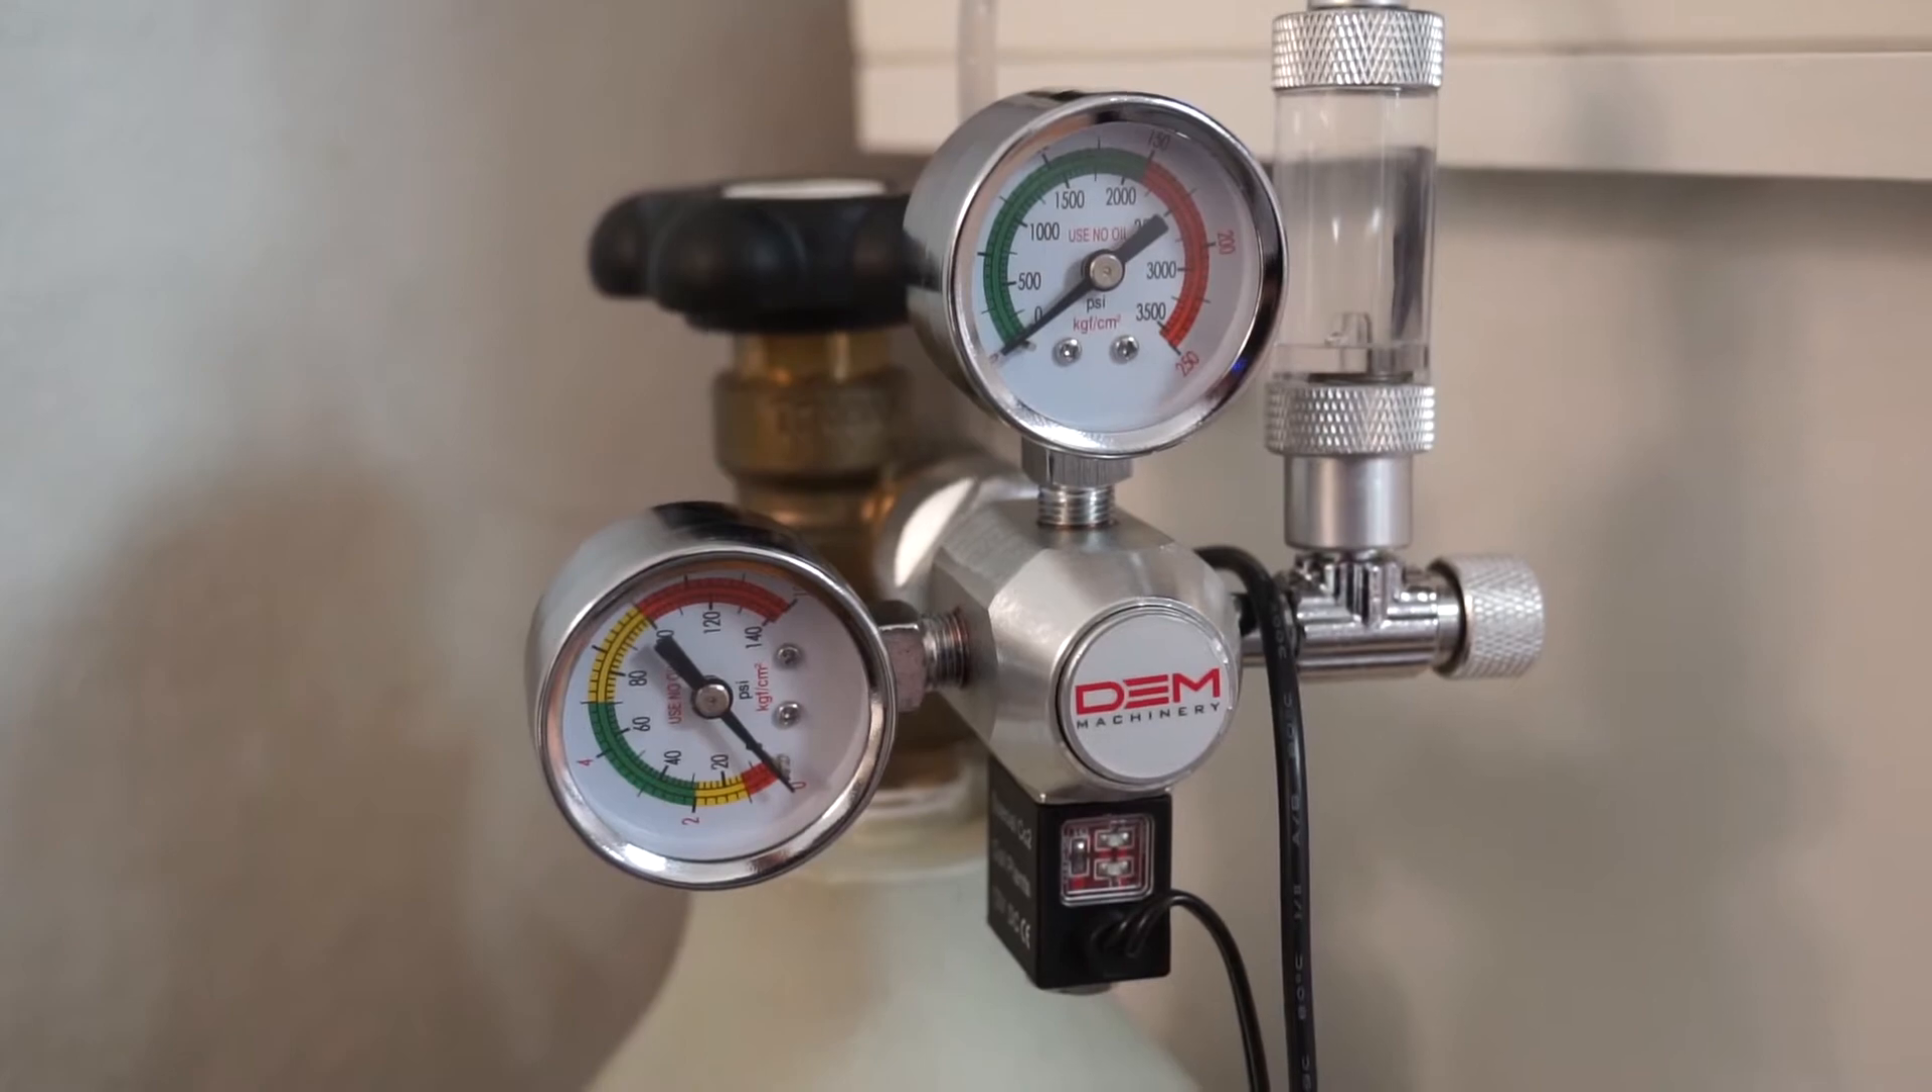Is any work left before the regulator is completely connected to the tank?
No.